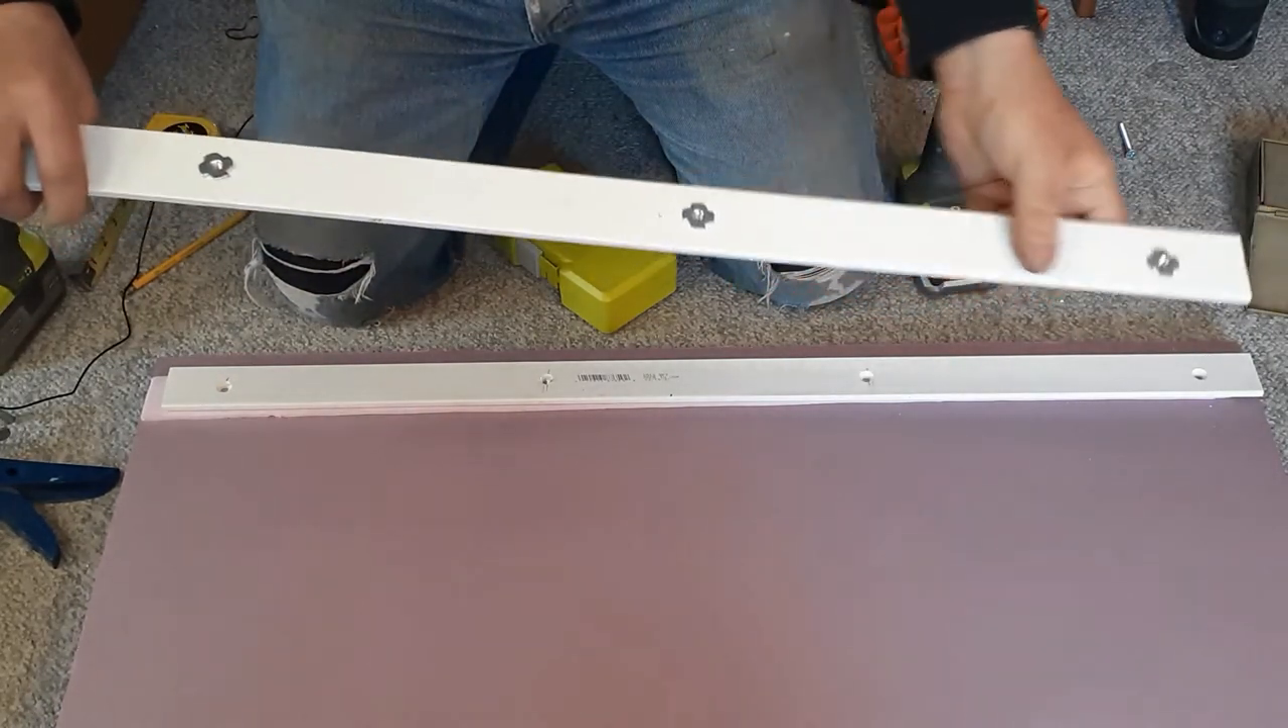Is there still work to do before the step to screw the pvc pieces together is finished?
Yes.